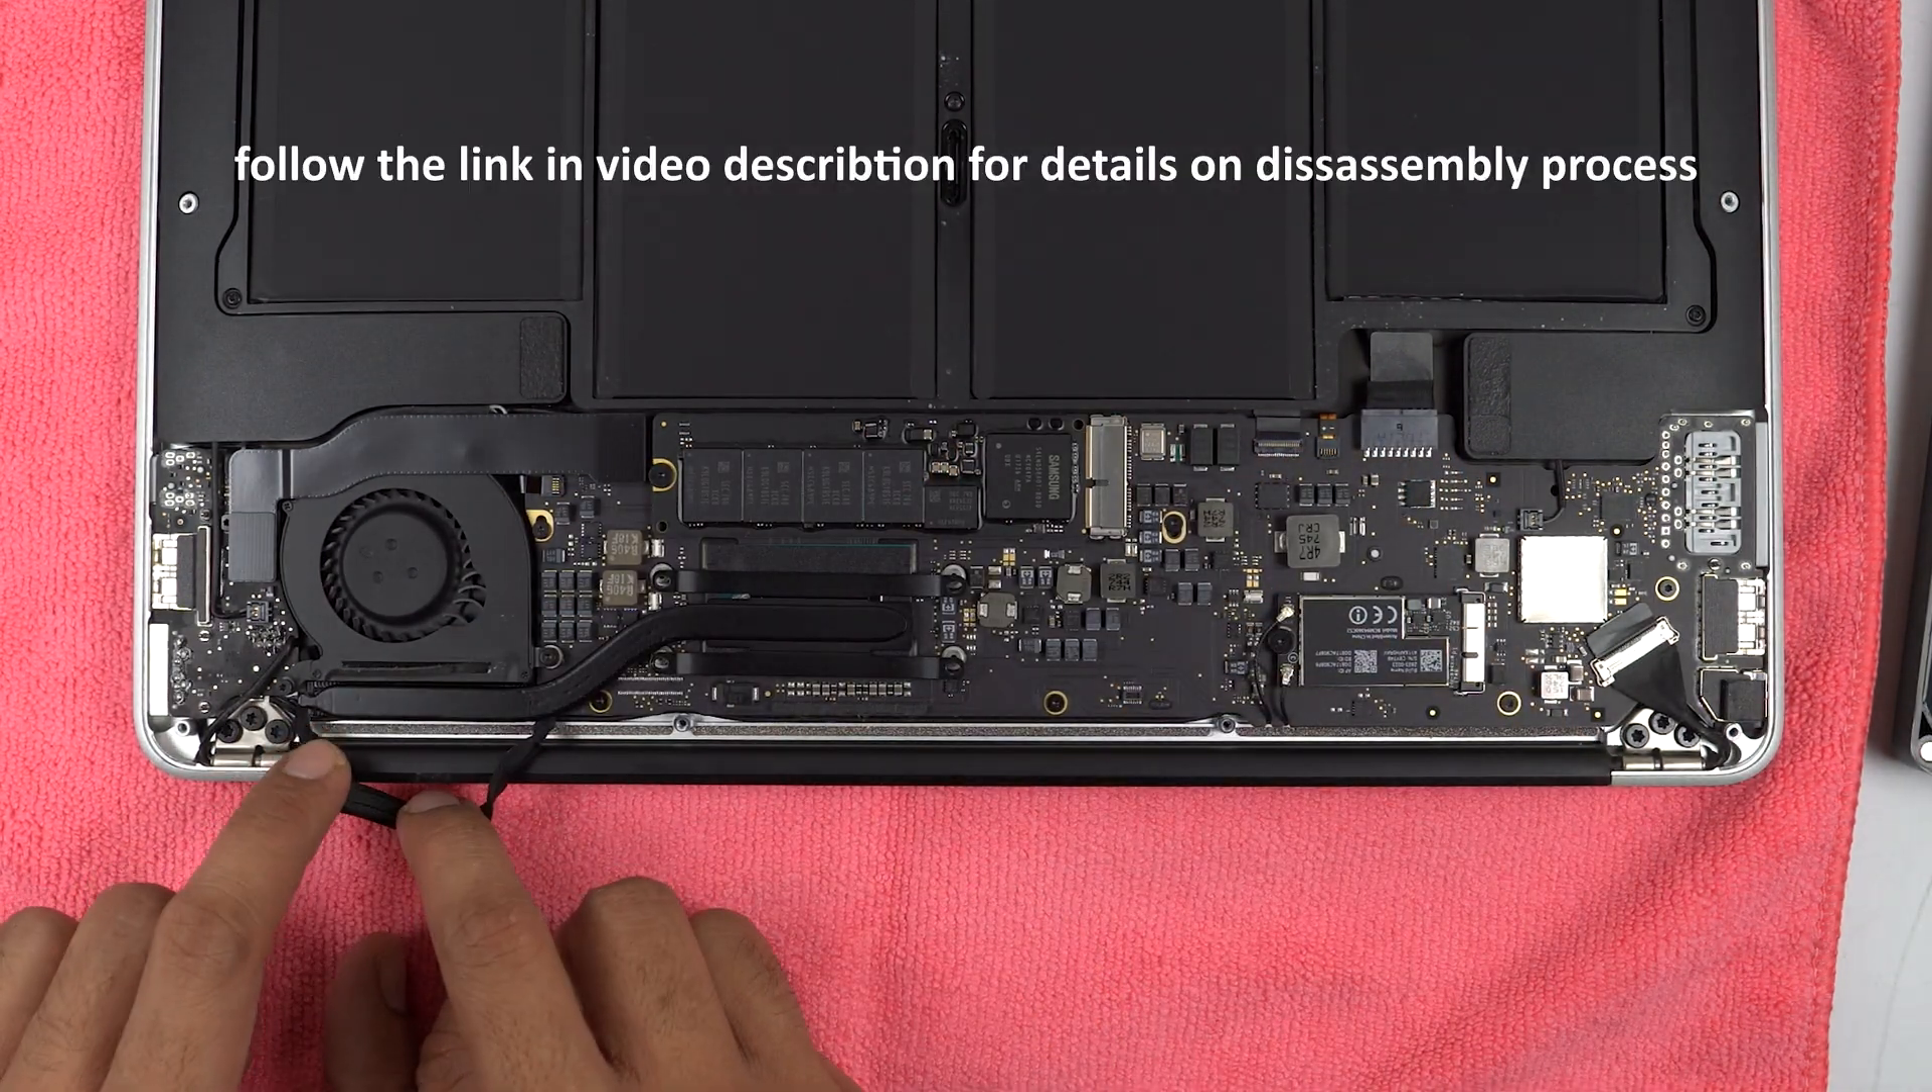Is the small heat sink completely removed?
No.